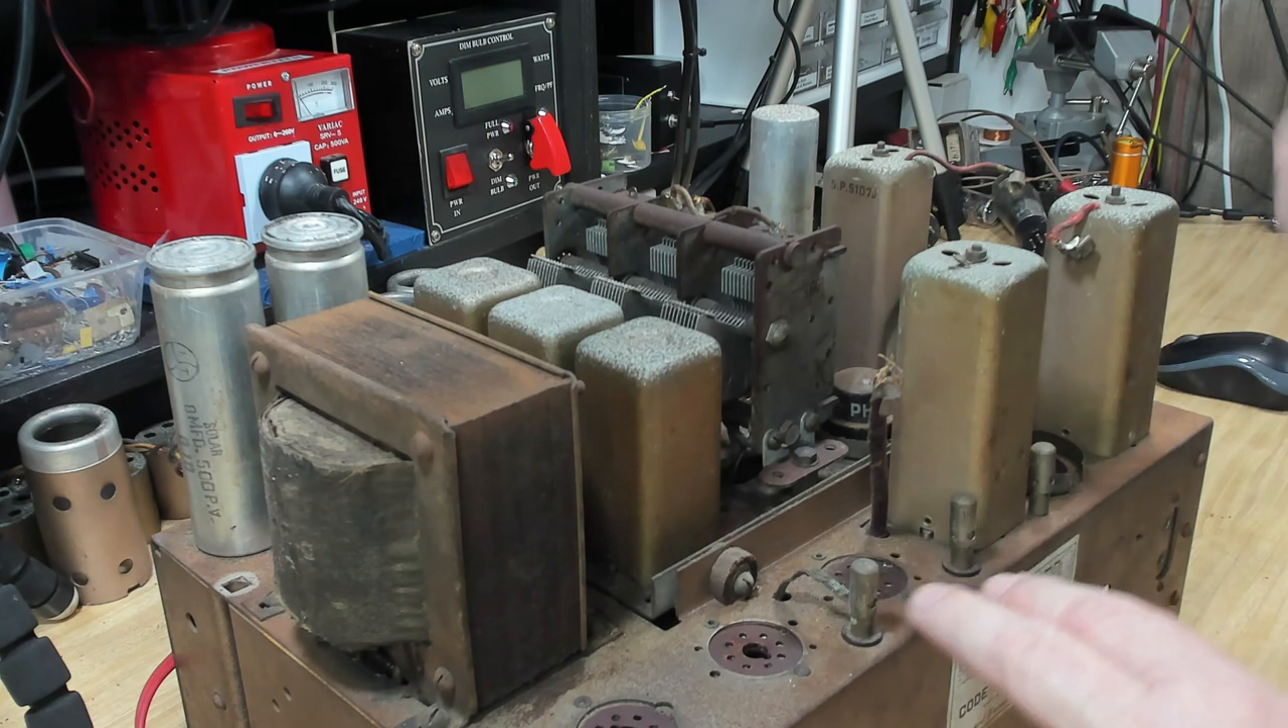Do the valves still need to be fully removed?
No.